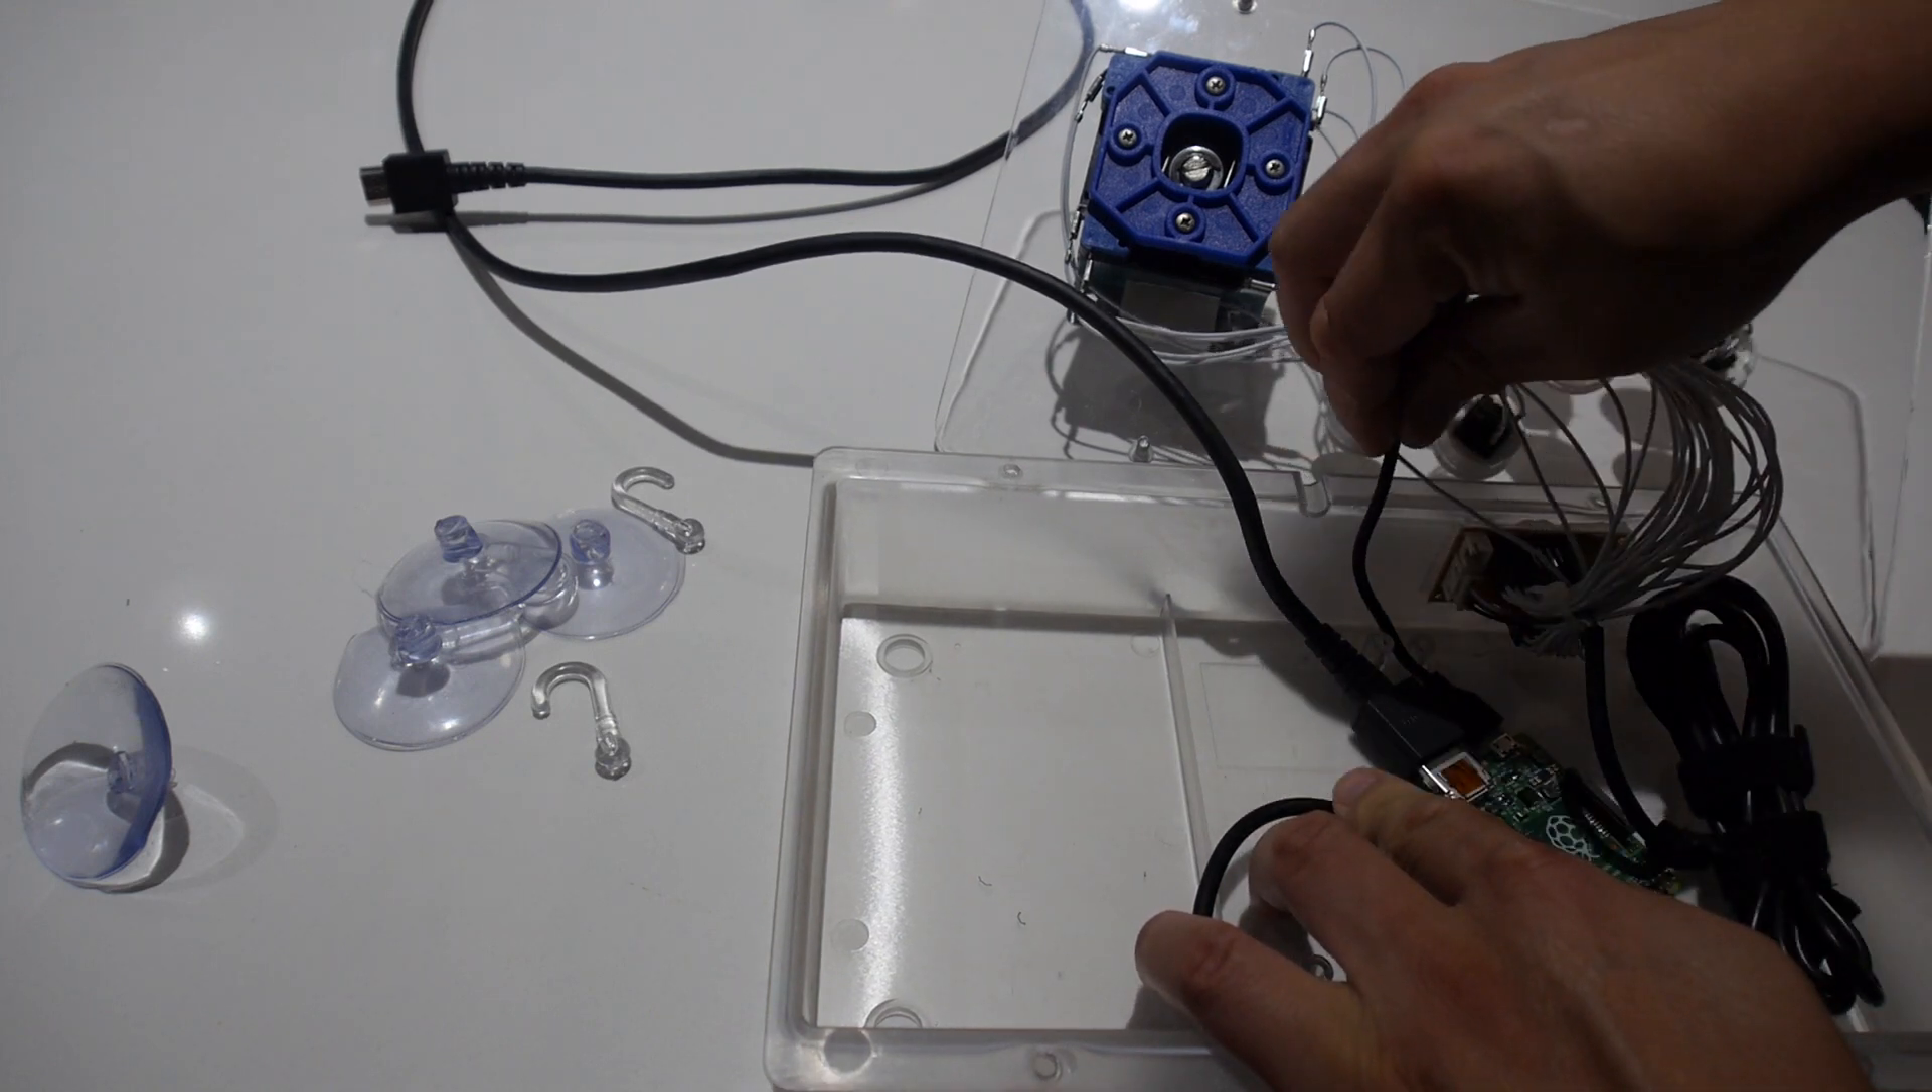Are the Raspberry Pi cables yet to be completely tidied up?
Yes.